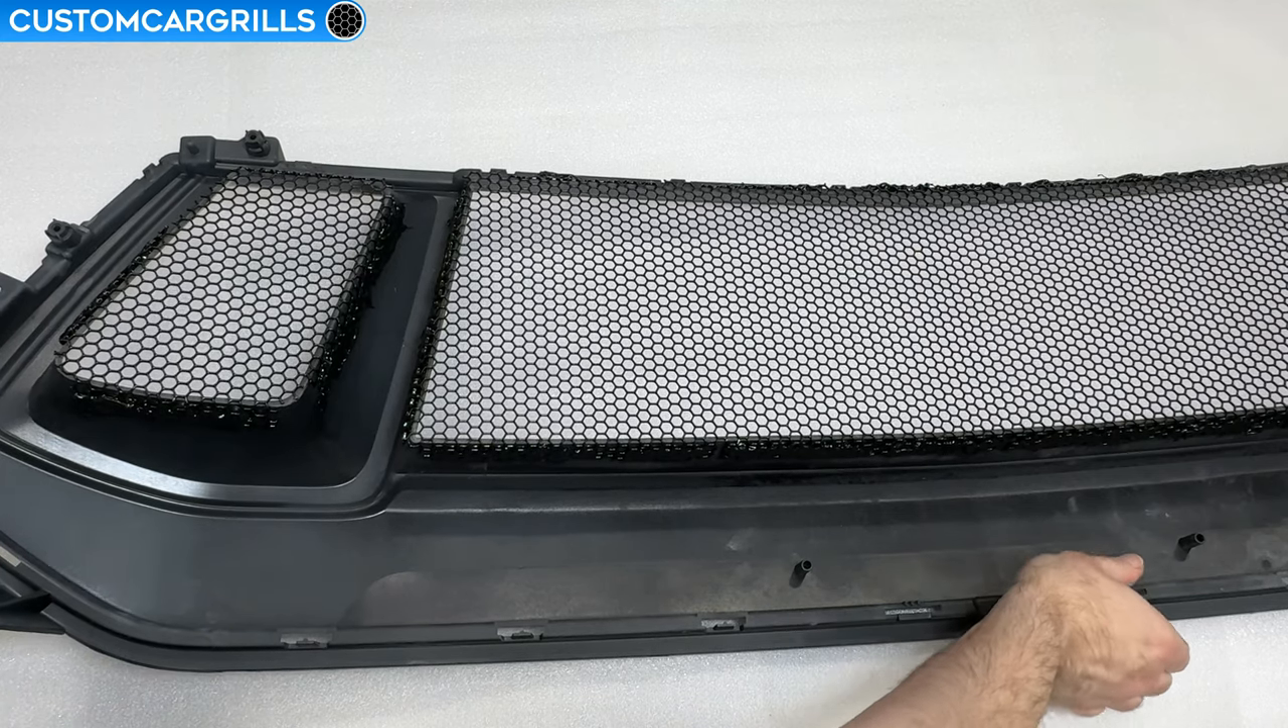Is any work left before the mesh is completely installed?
No.